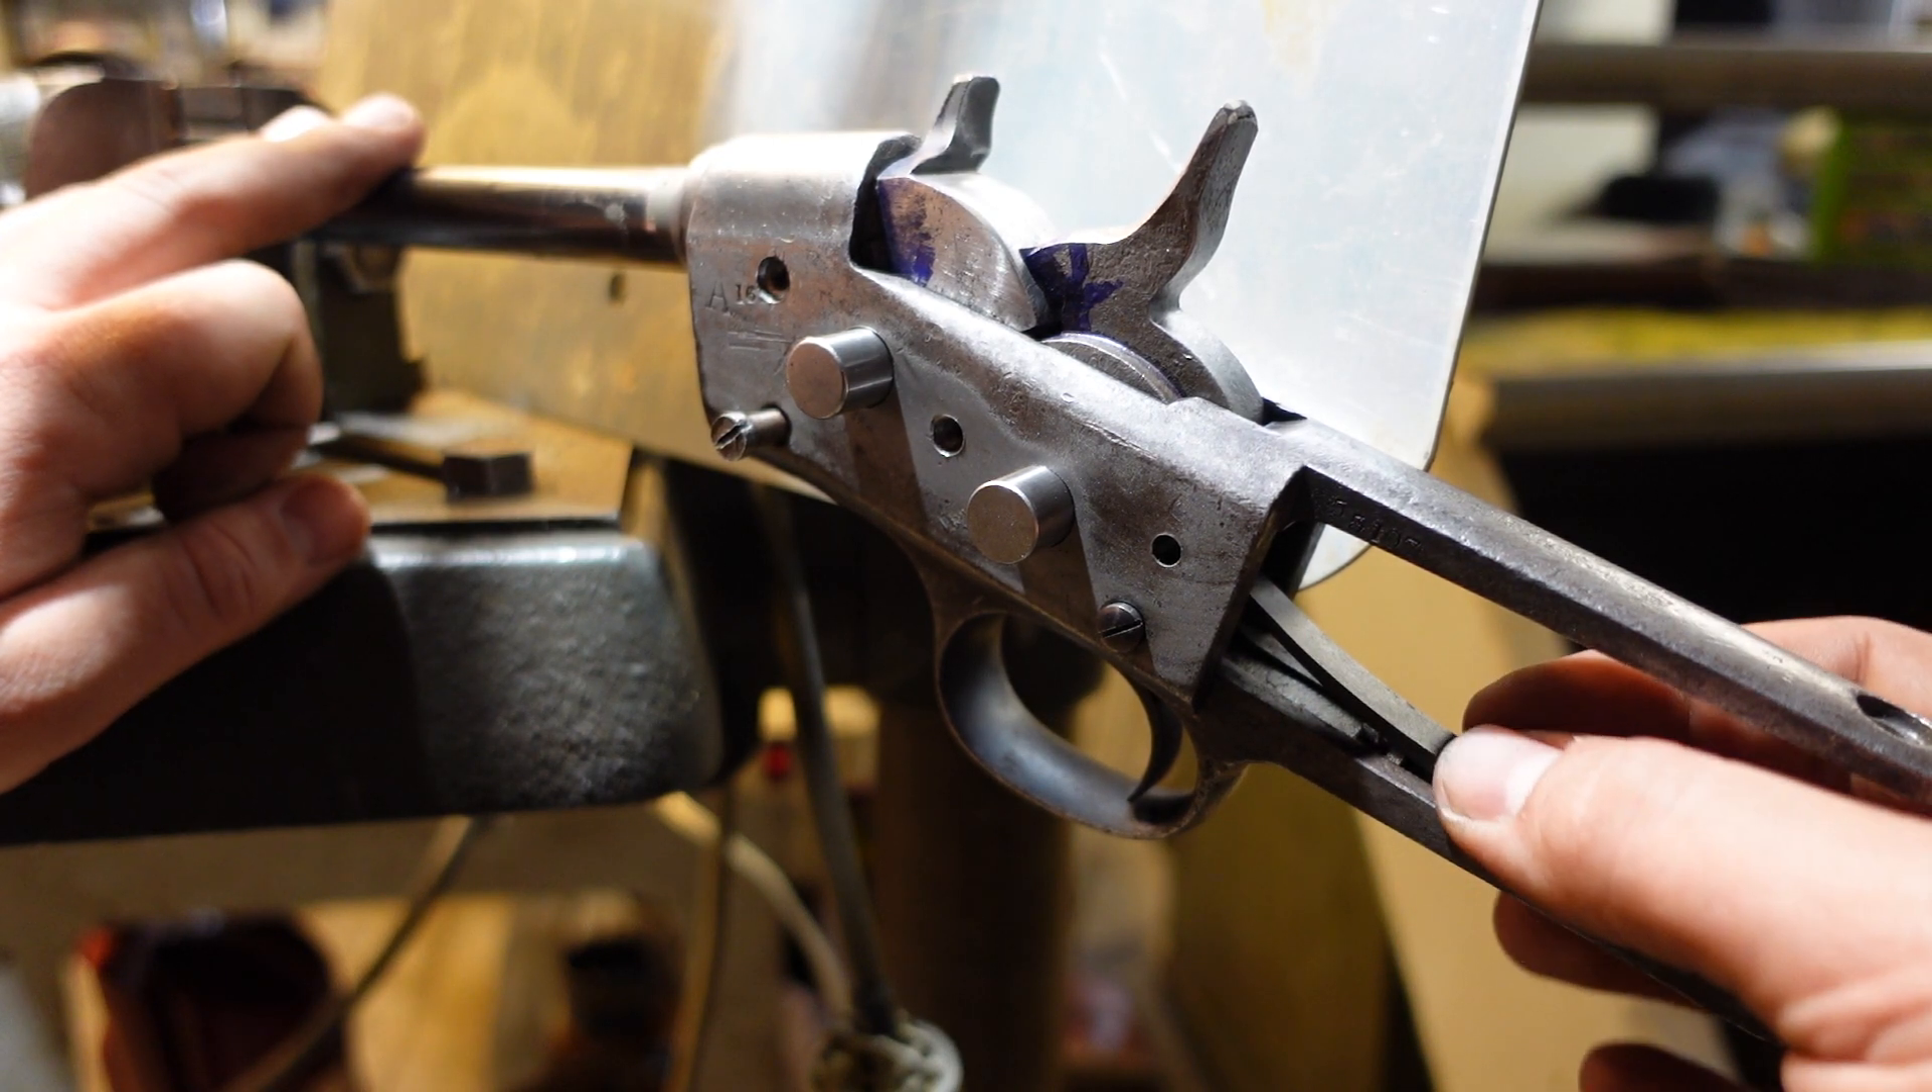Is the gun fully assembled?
No.